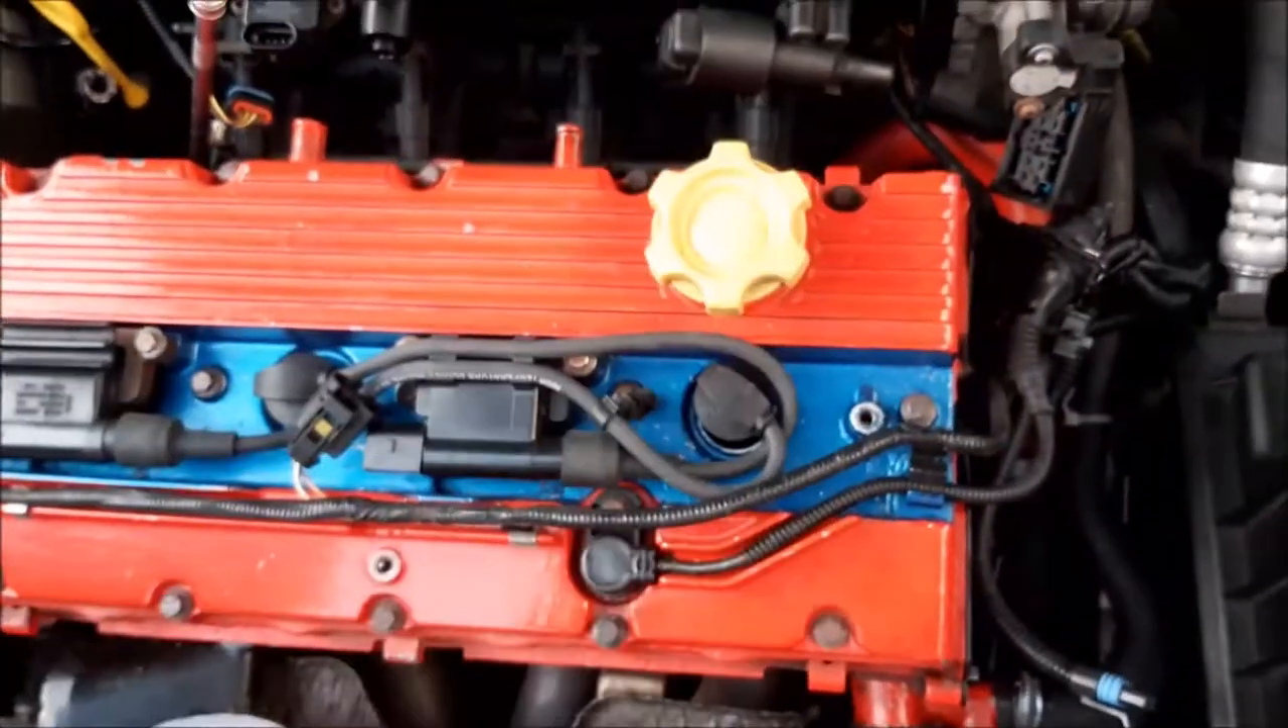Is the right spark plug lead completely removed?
No.